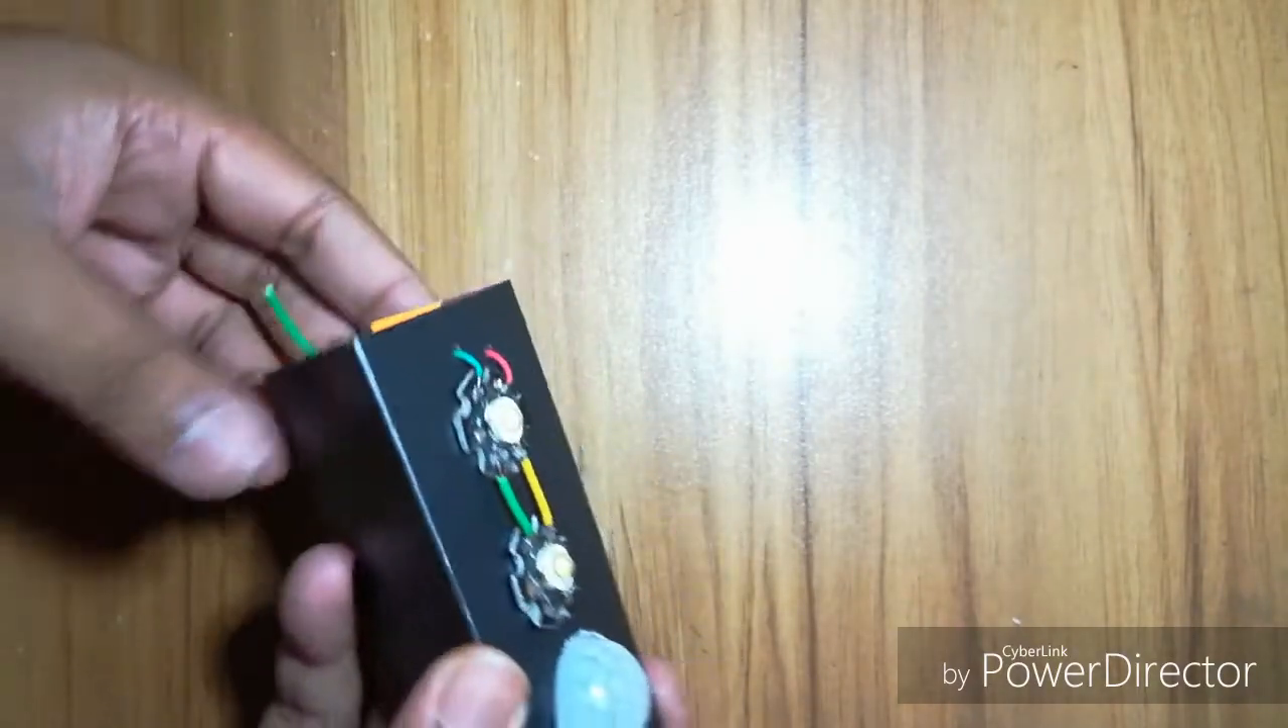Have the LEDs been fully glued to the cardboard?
Yes.